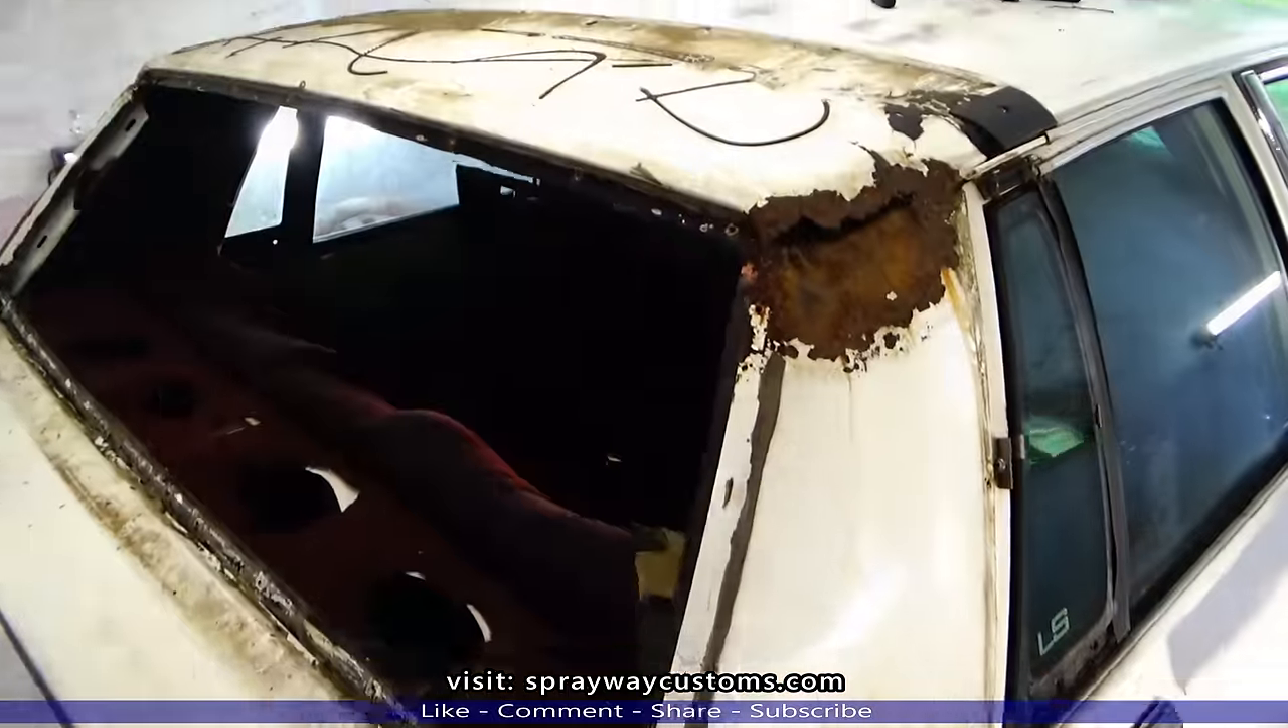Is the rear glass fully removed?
Yes.